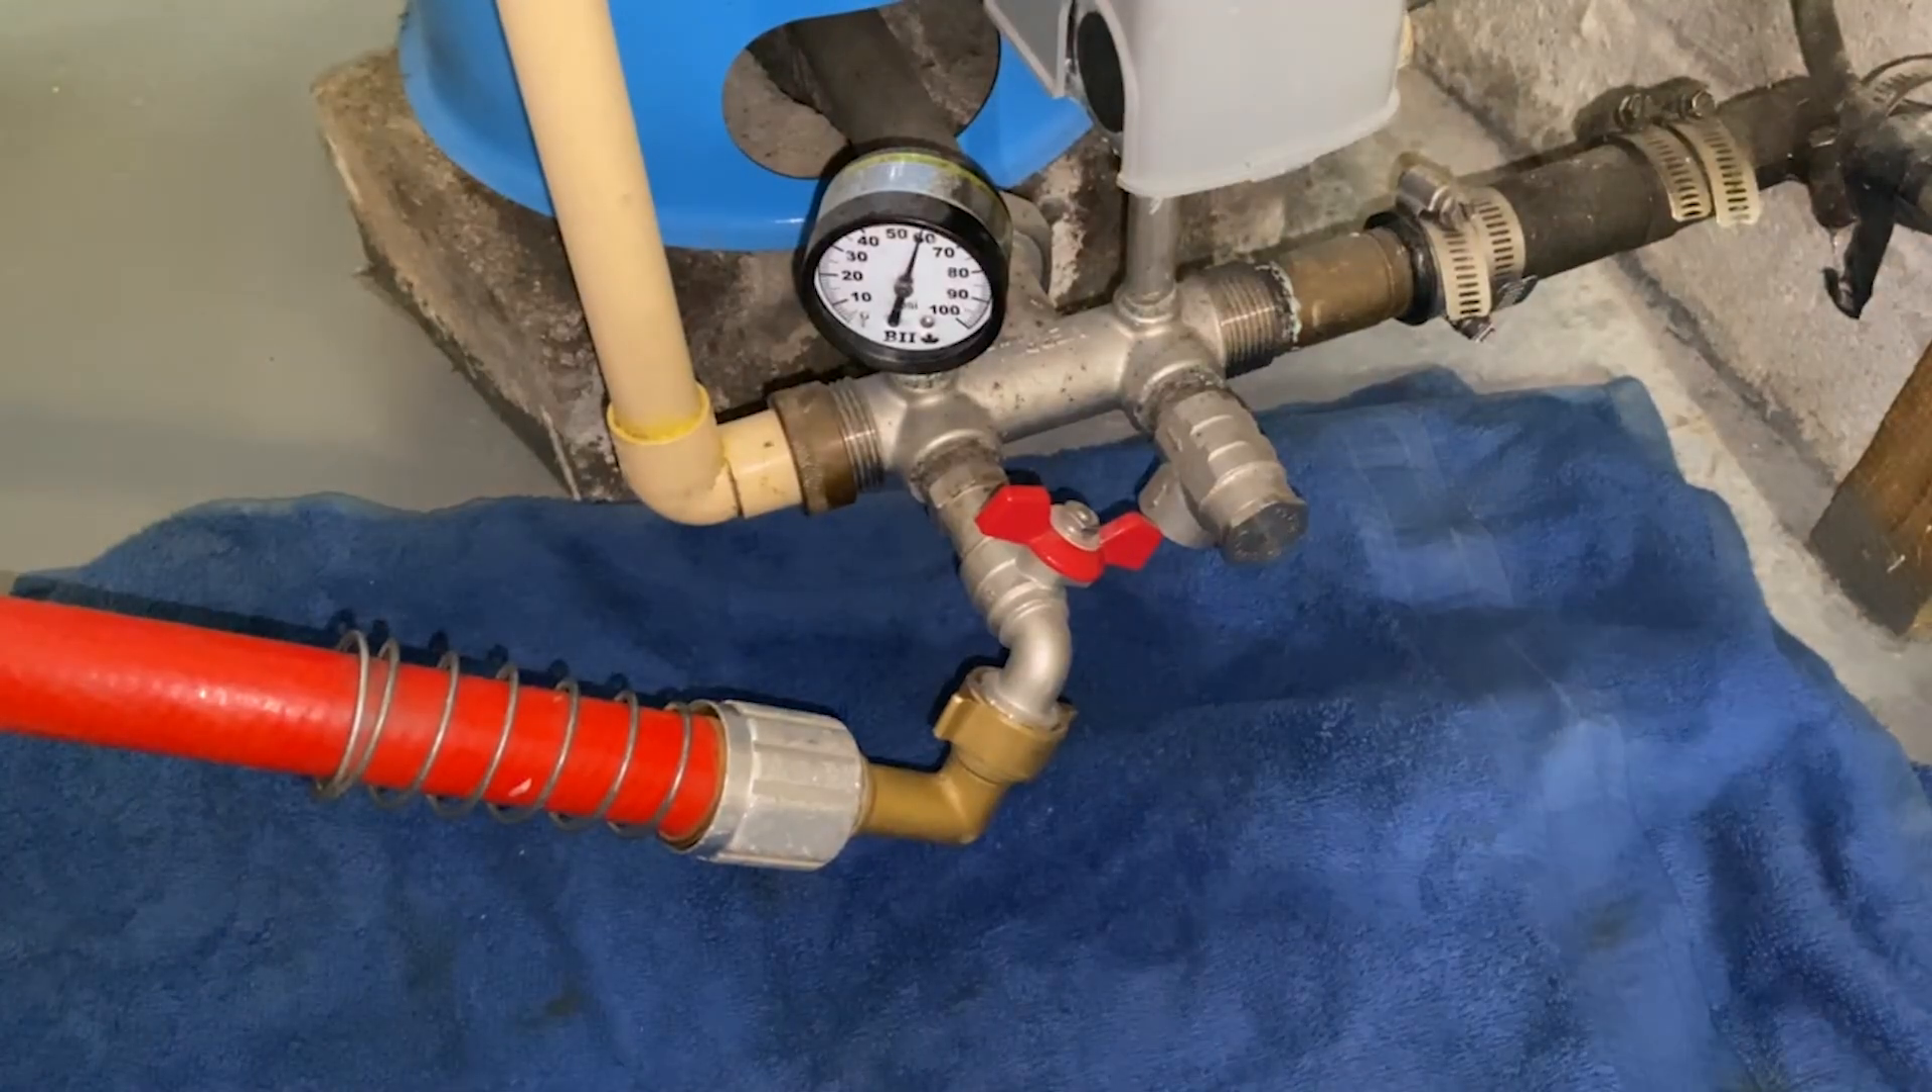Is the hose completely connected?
Yes.